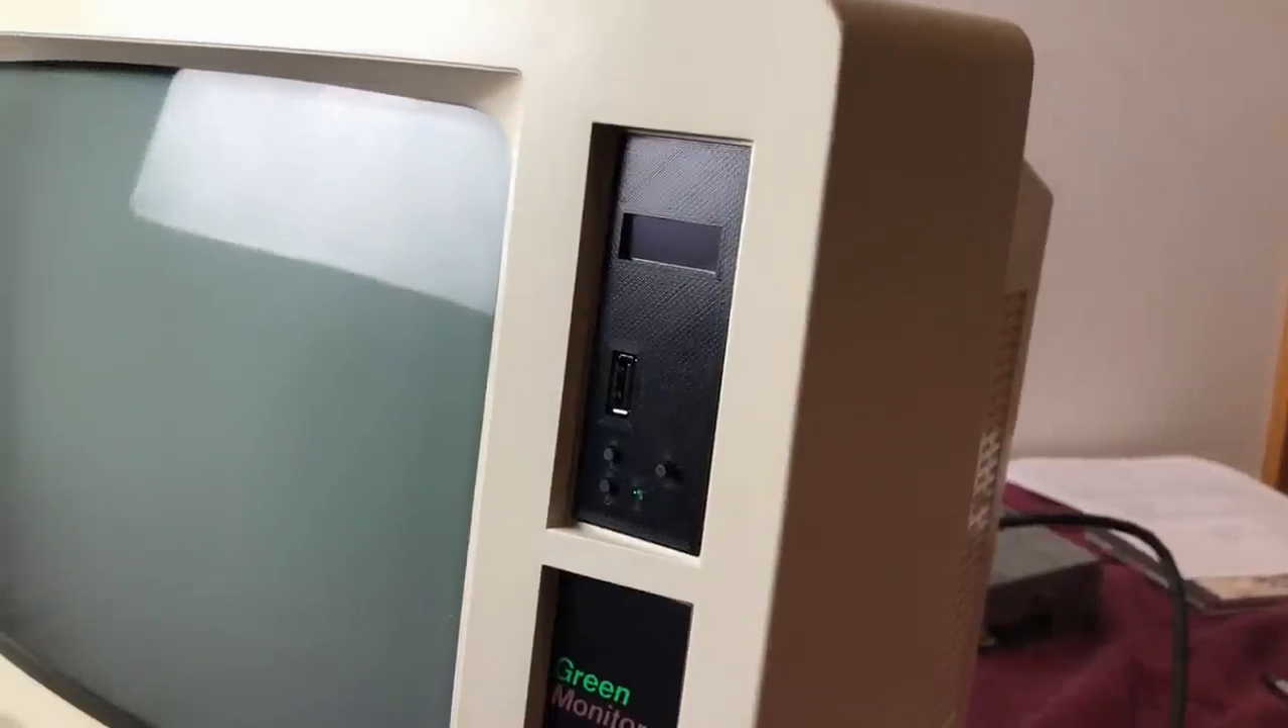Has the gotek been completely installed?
Yes.